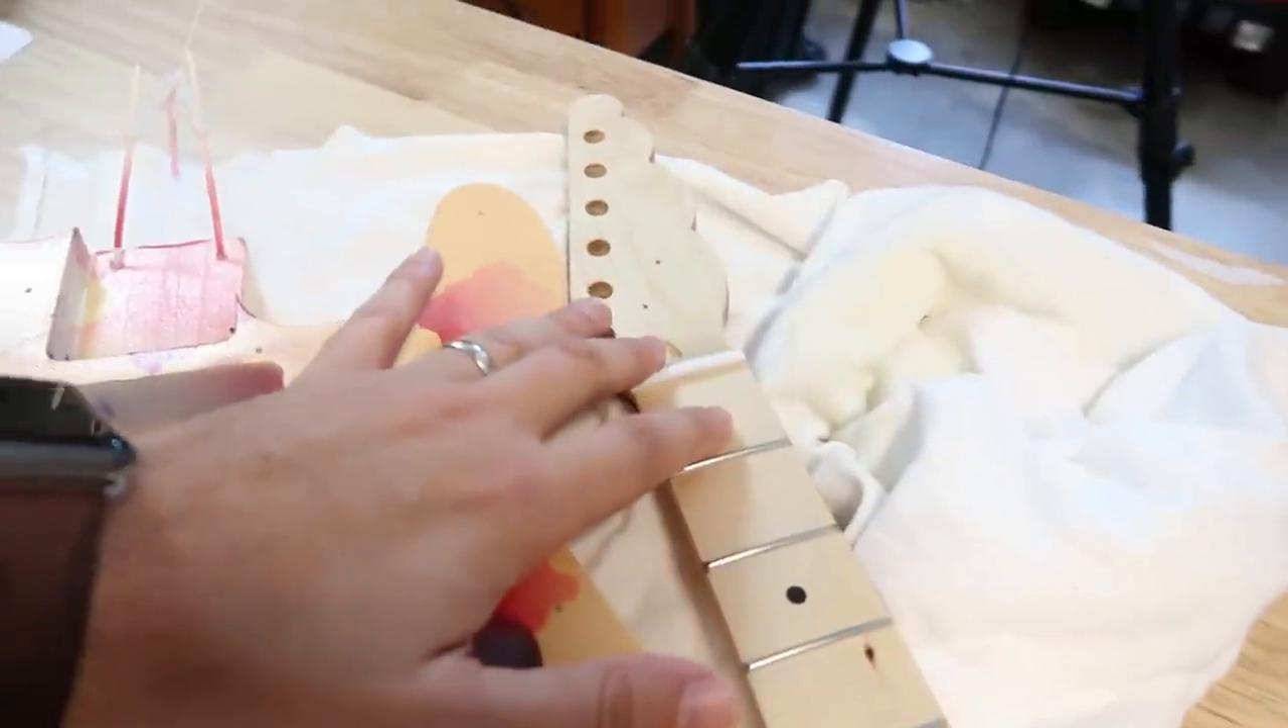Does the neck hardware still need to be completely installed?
Yes.